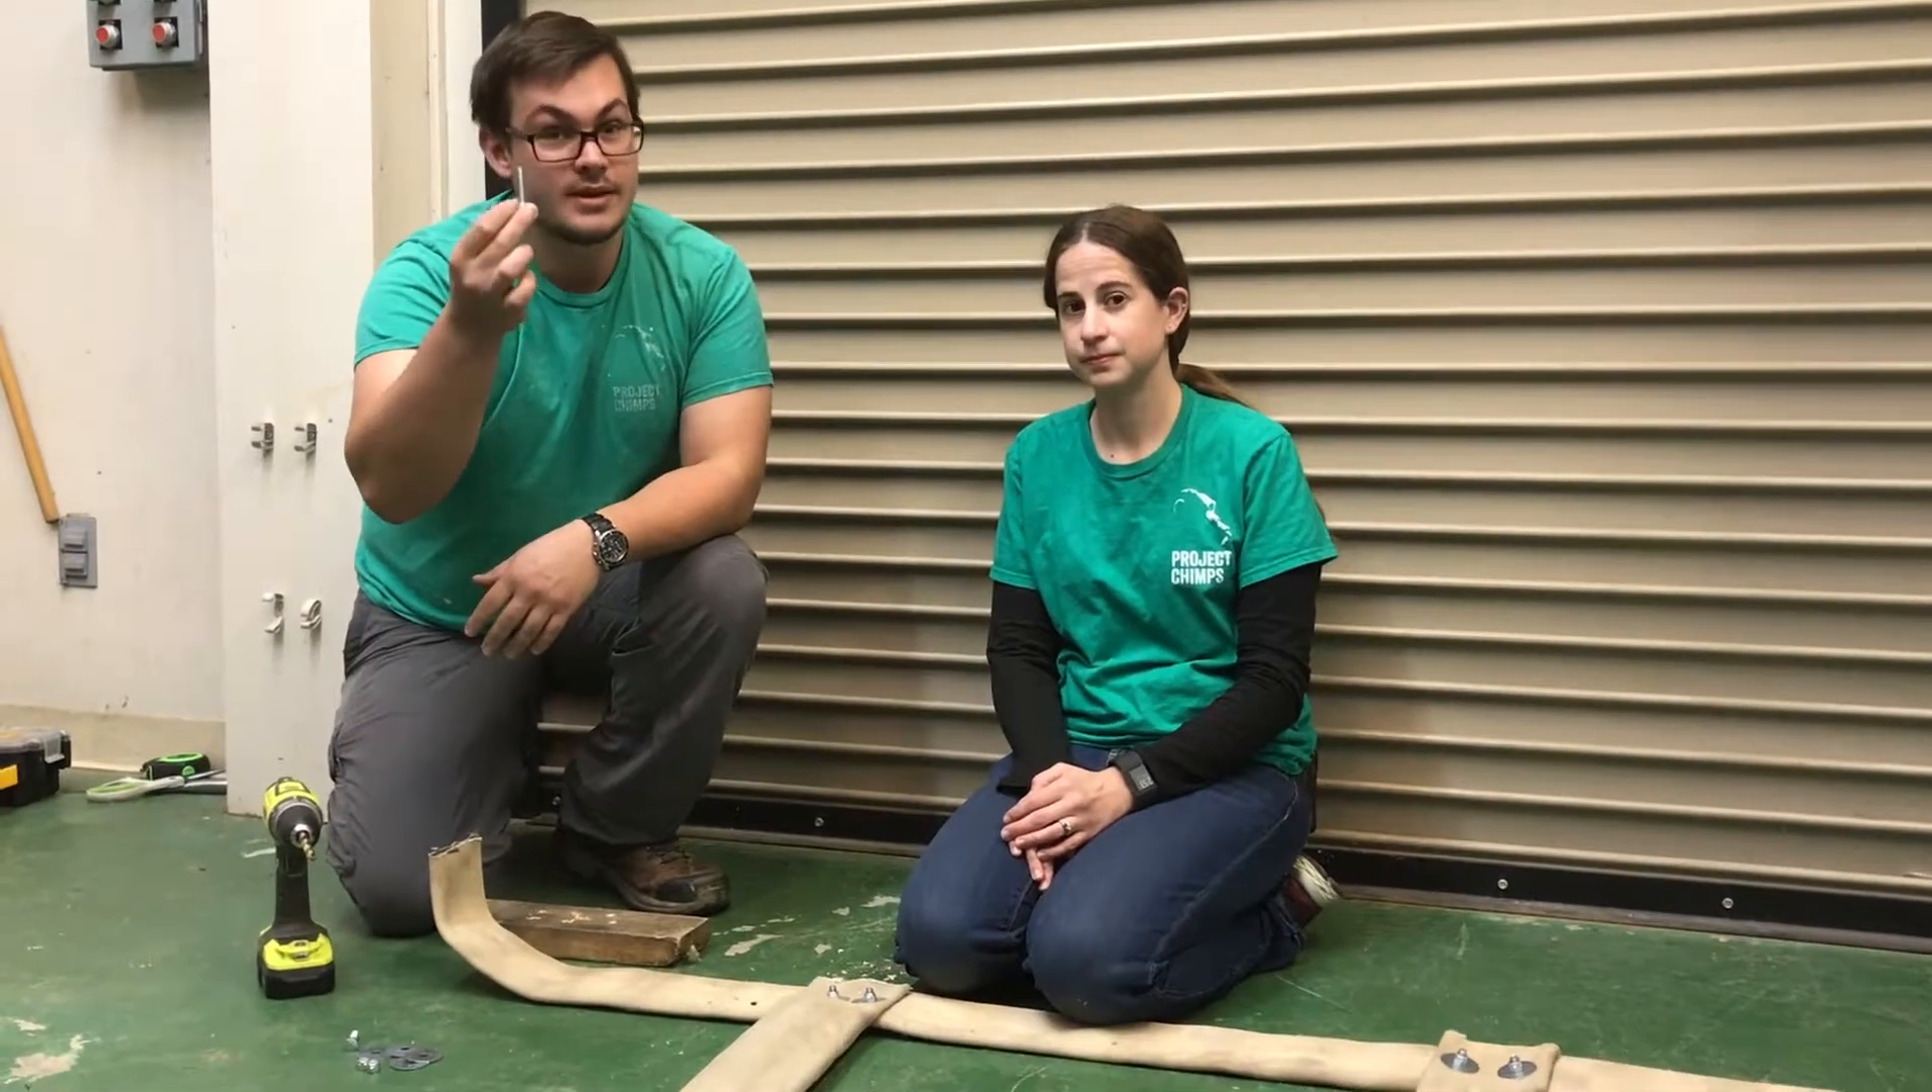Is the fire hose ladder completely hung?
No.